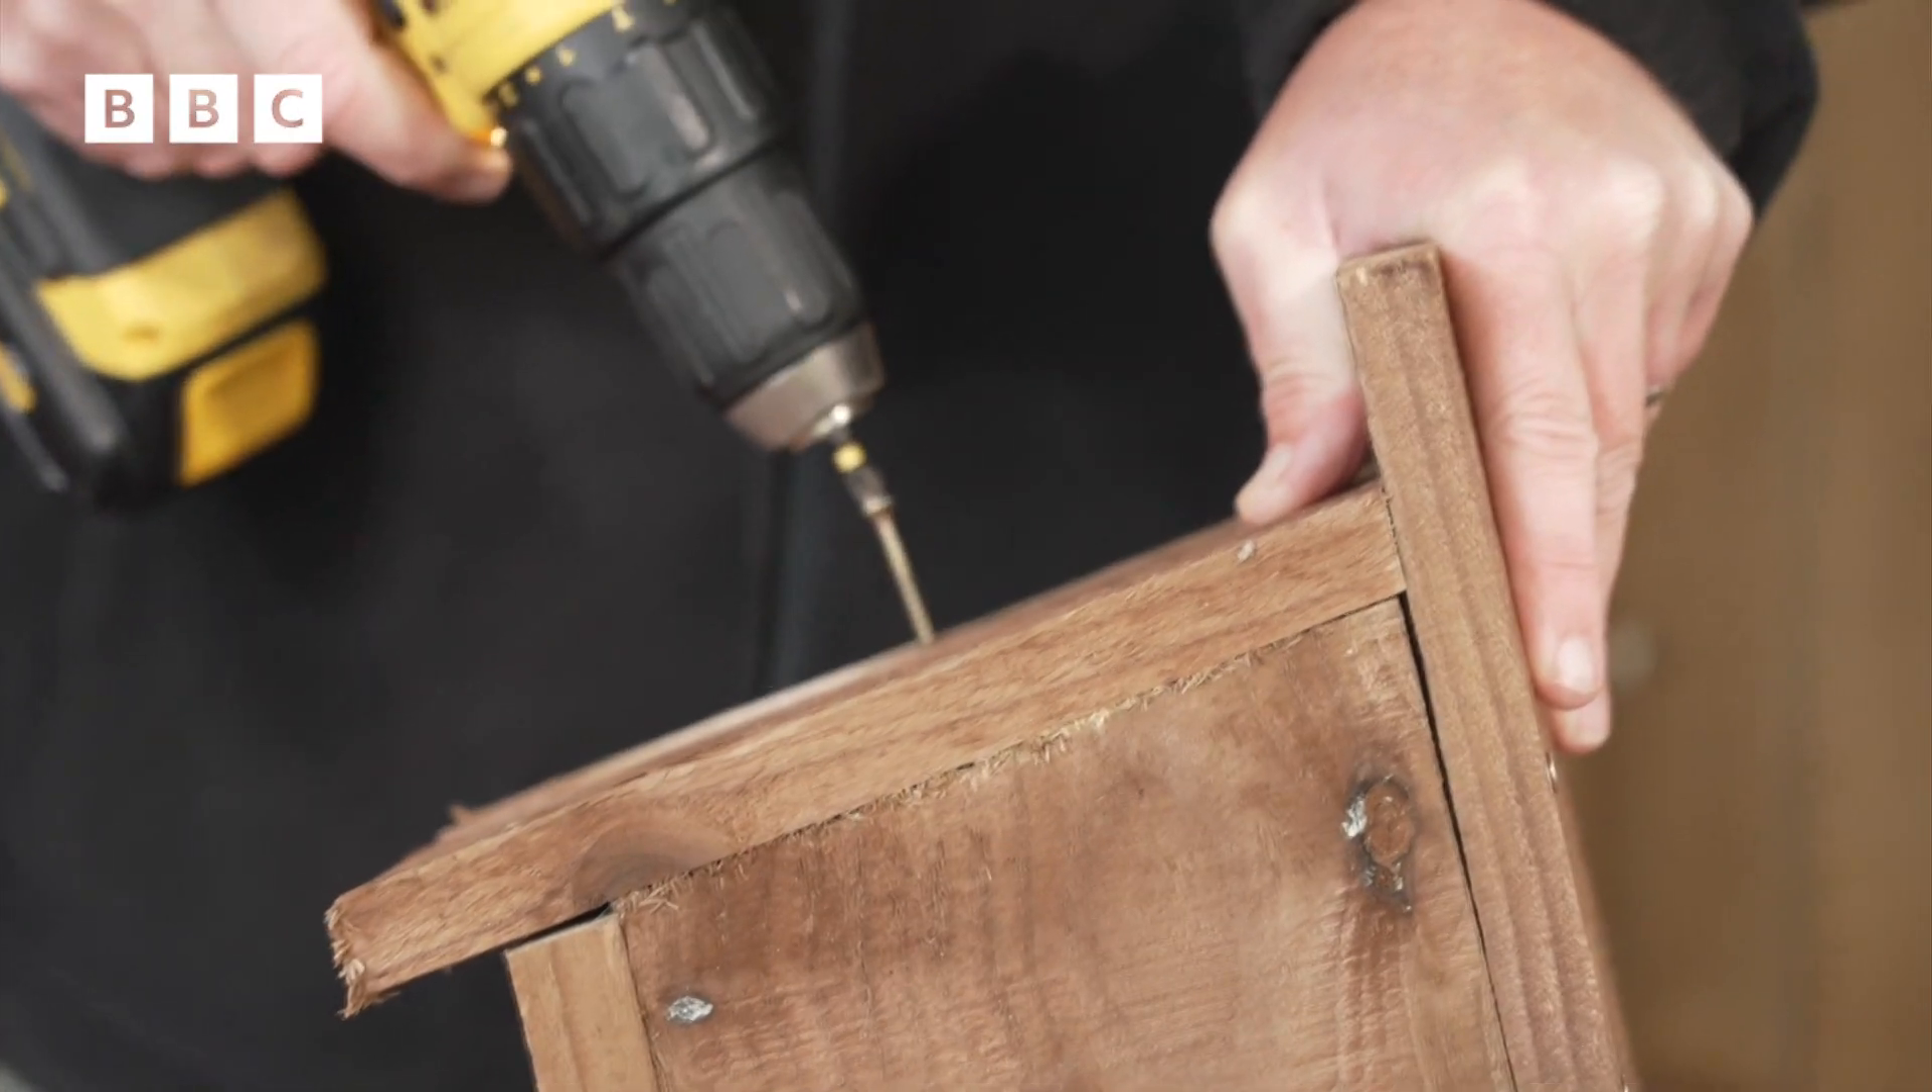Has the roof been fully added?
No.